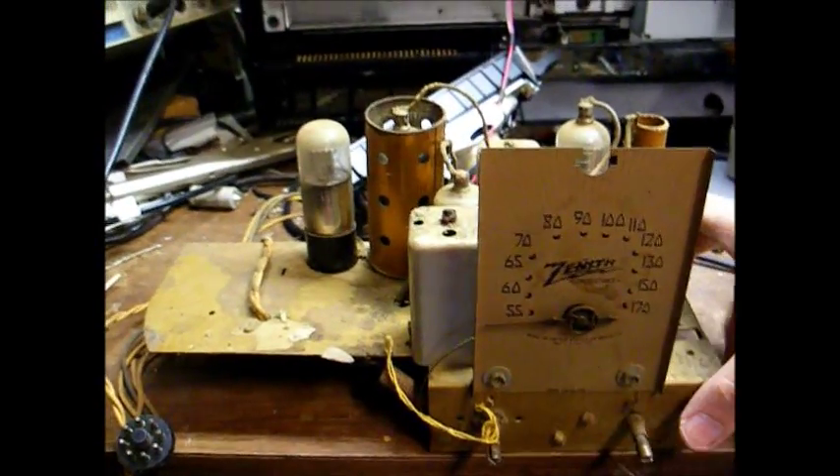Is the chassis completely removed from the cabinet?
Yes.